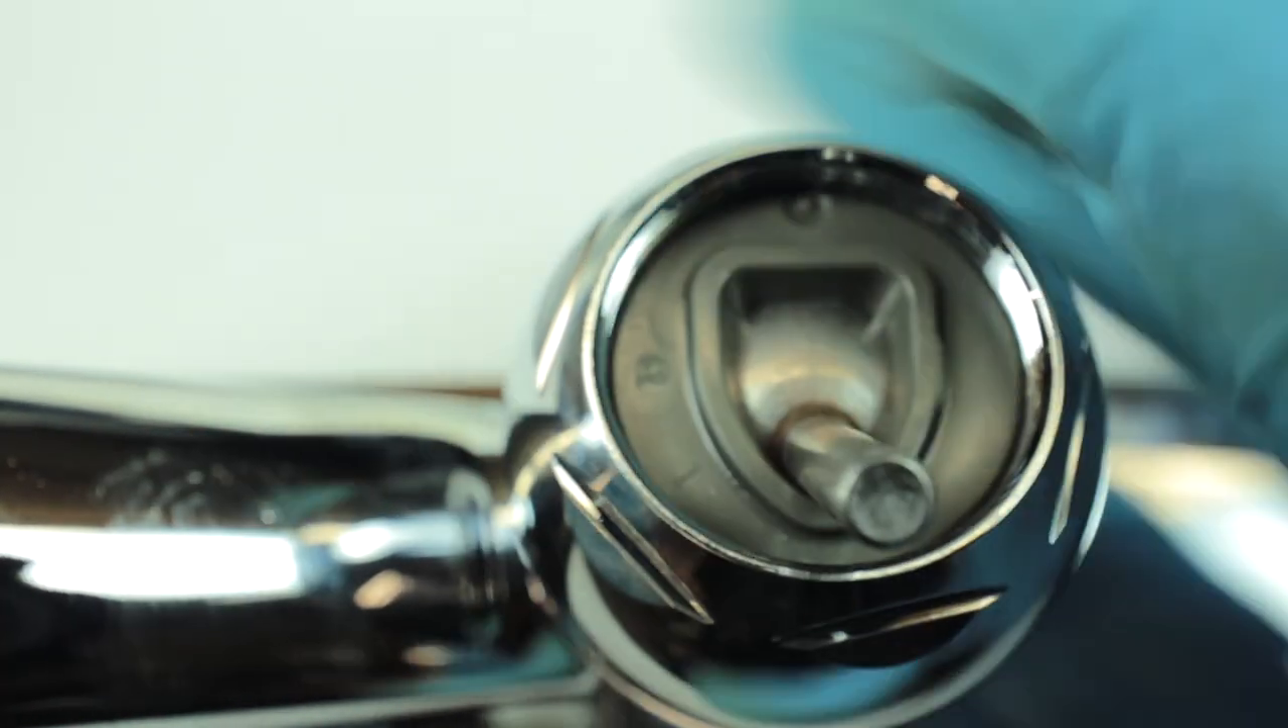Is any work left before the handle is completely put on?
Yes.